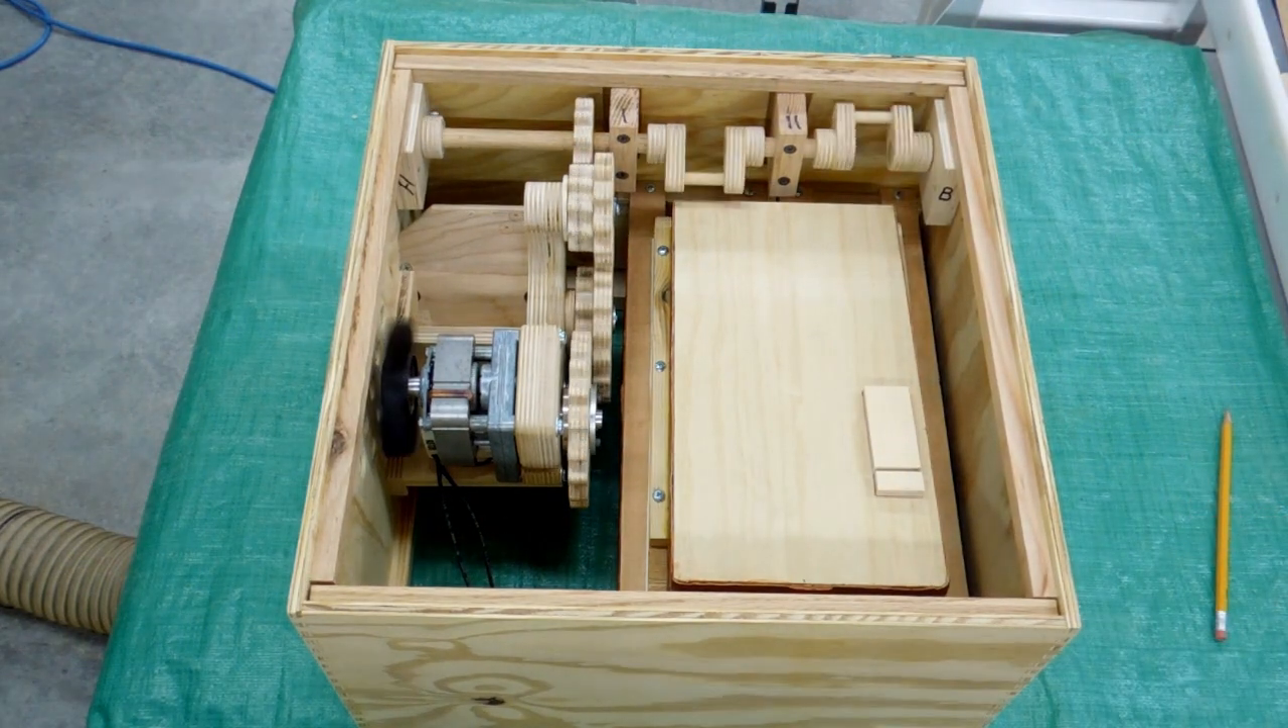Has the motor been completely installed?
Yes.